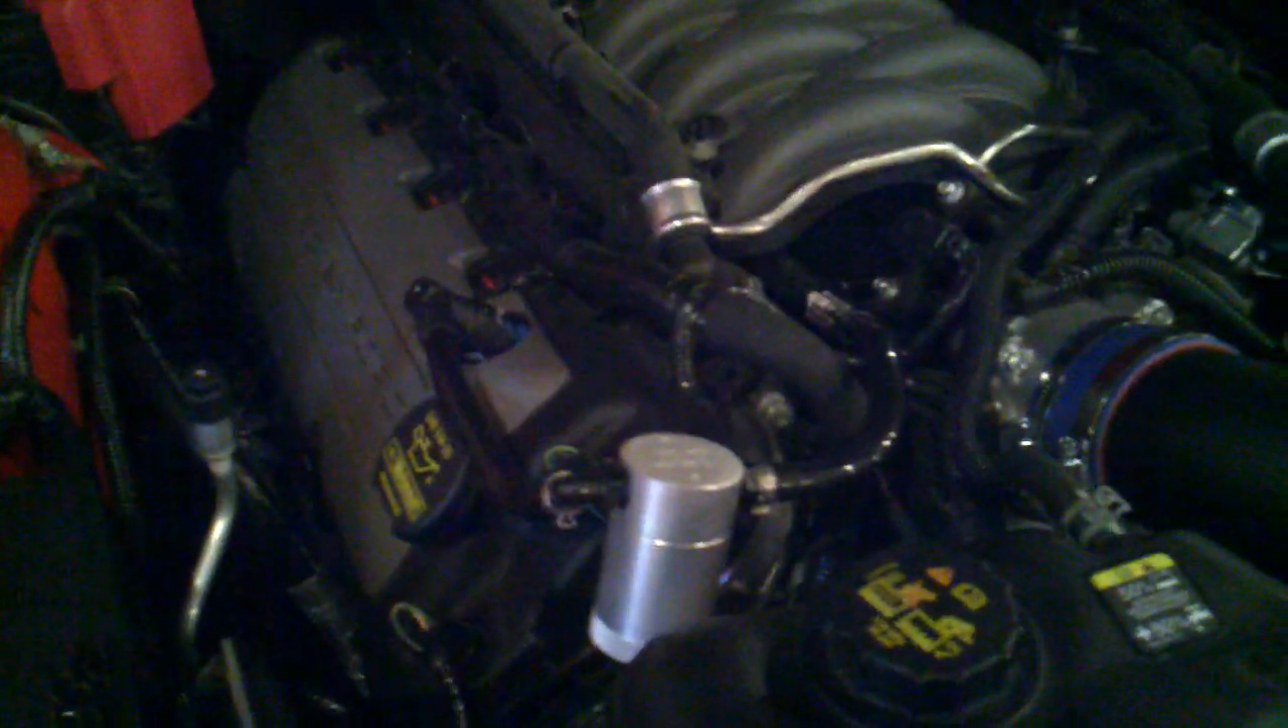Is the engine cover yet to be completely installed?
Yes.